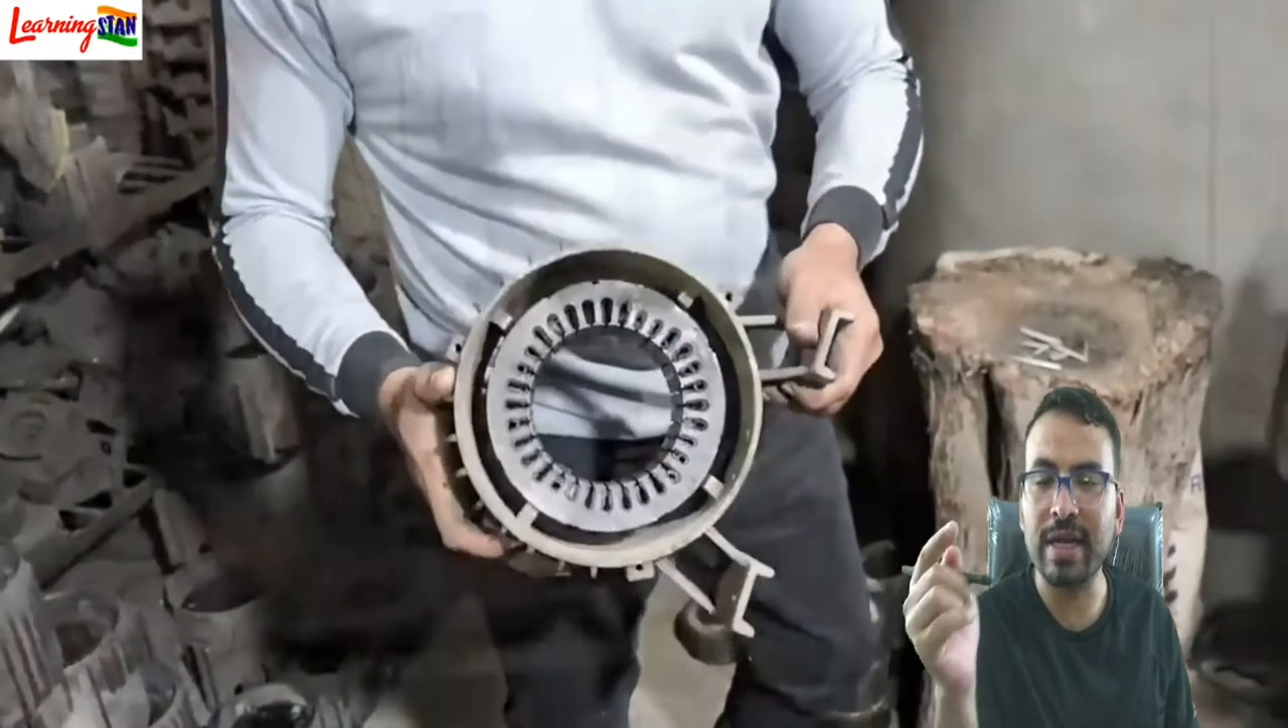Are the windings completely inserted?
No.